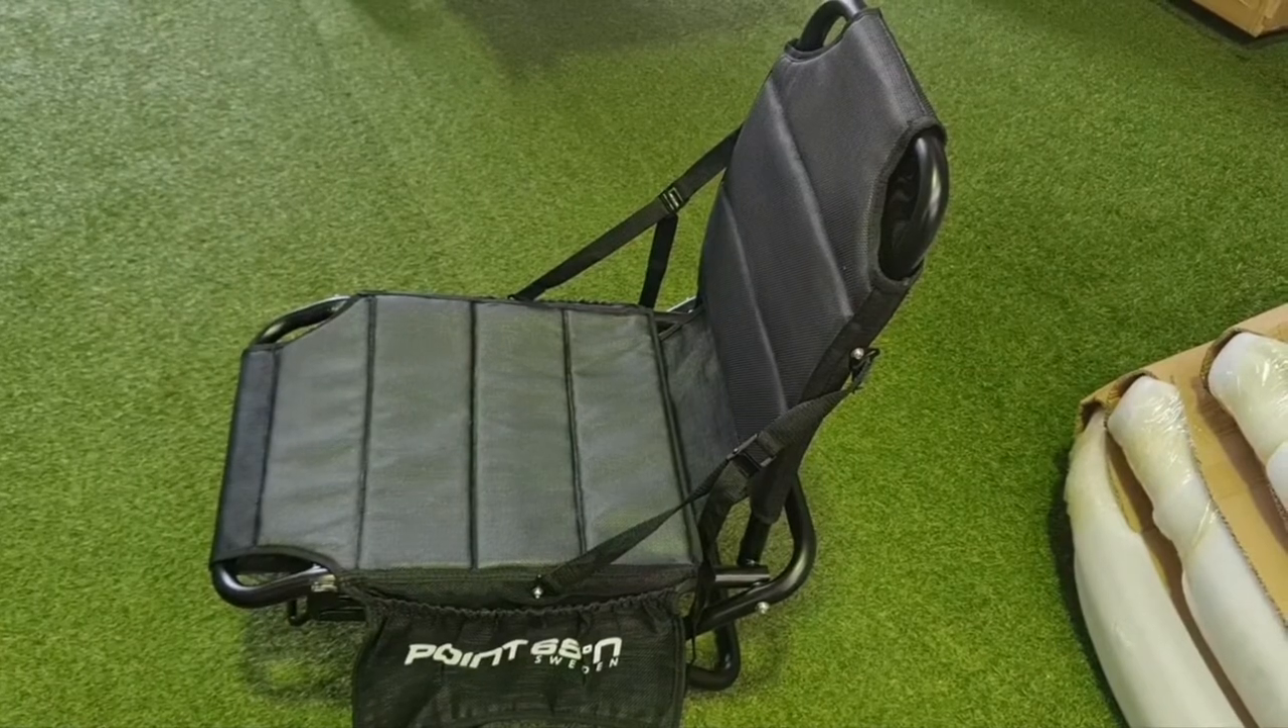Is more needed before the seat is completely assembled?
No.